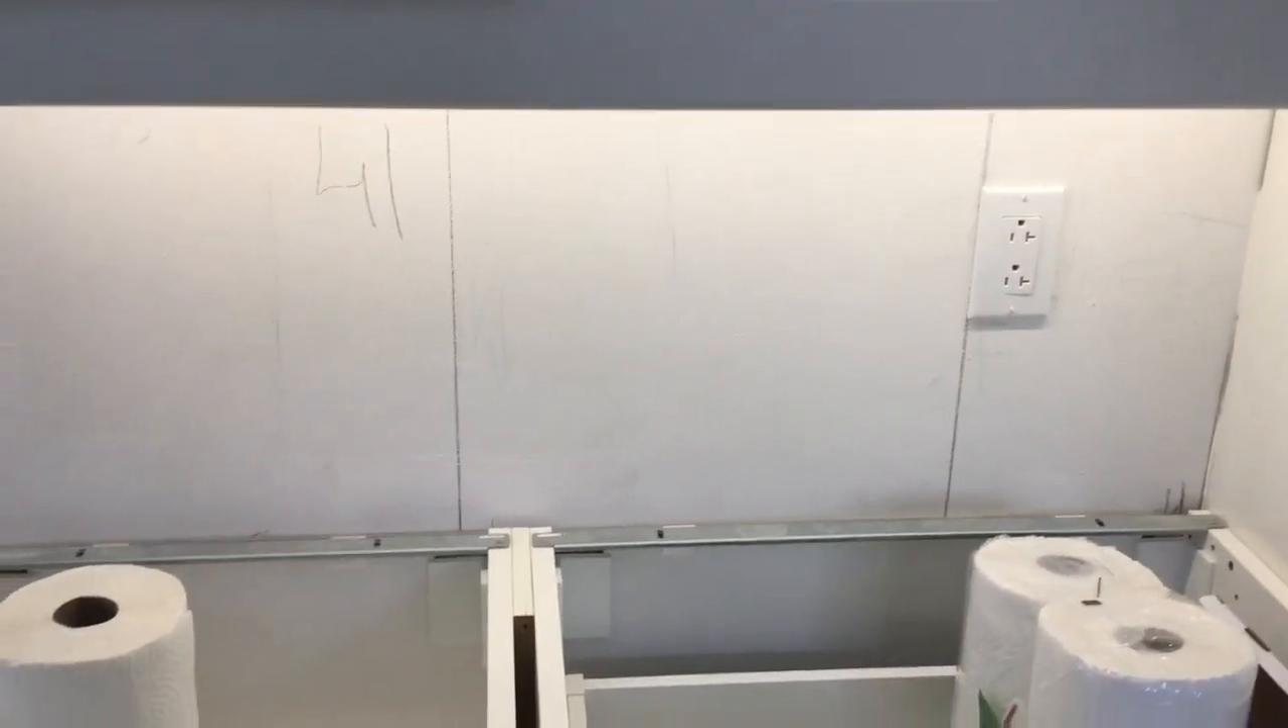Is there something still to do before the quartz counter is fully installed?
Yes.